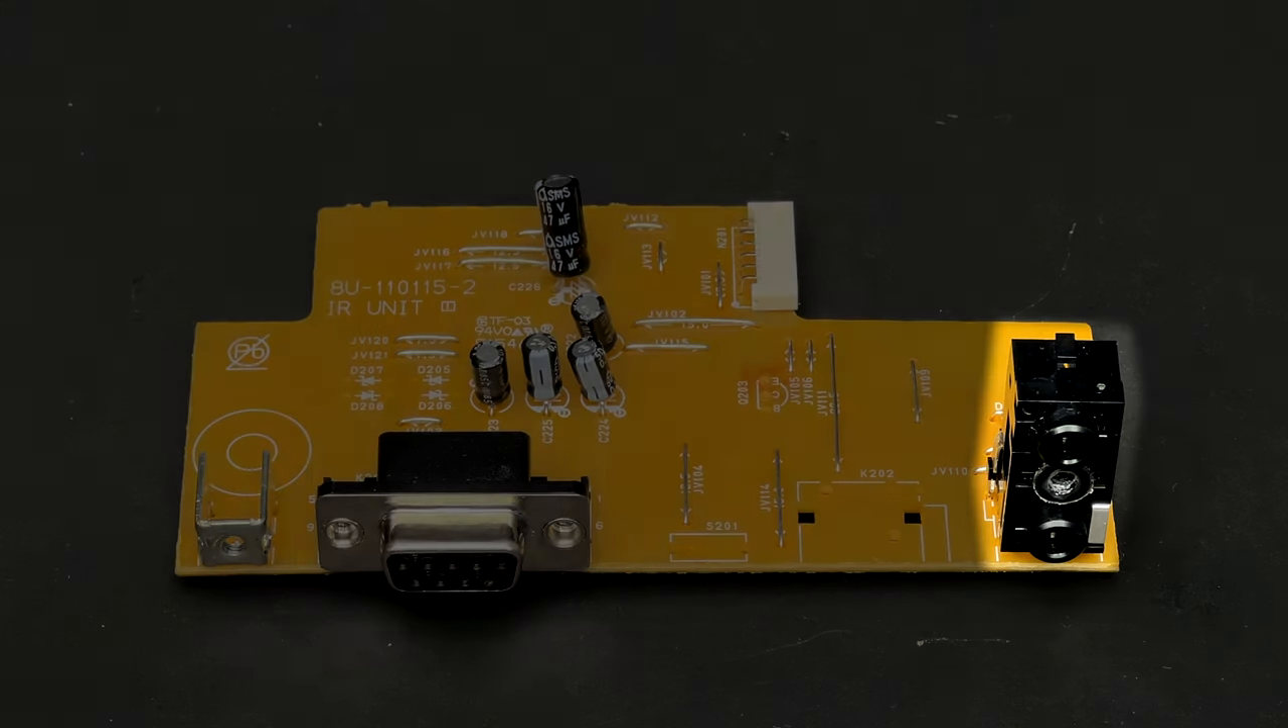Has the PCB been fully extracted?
Yes.